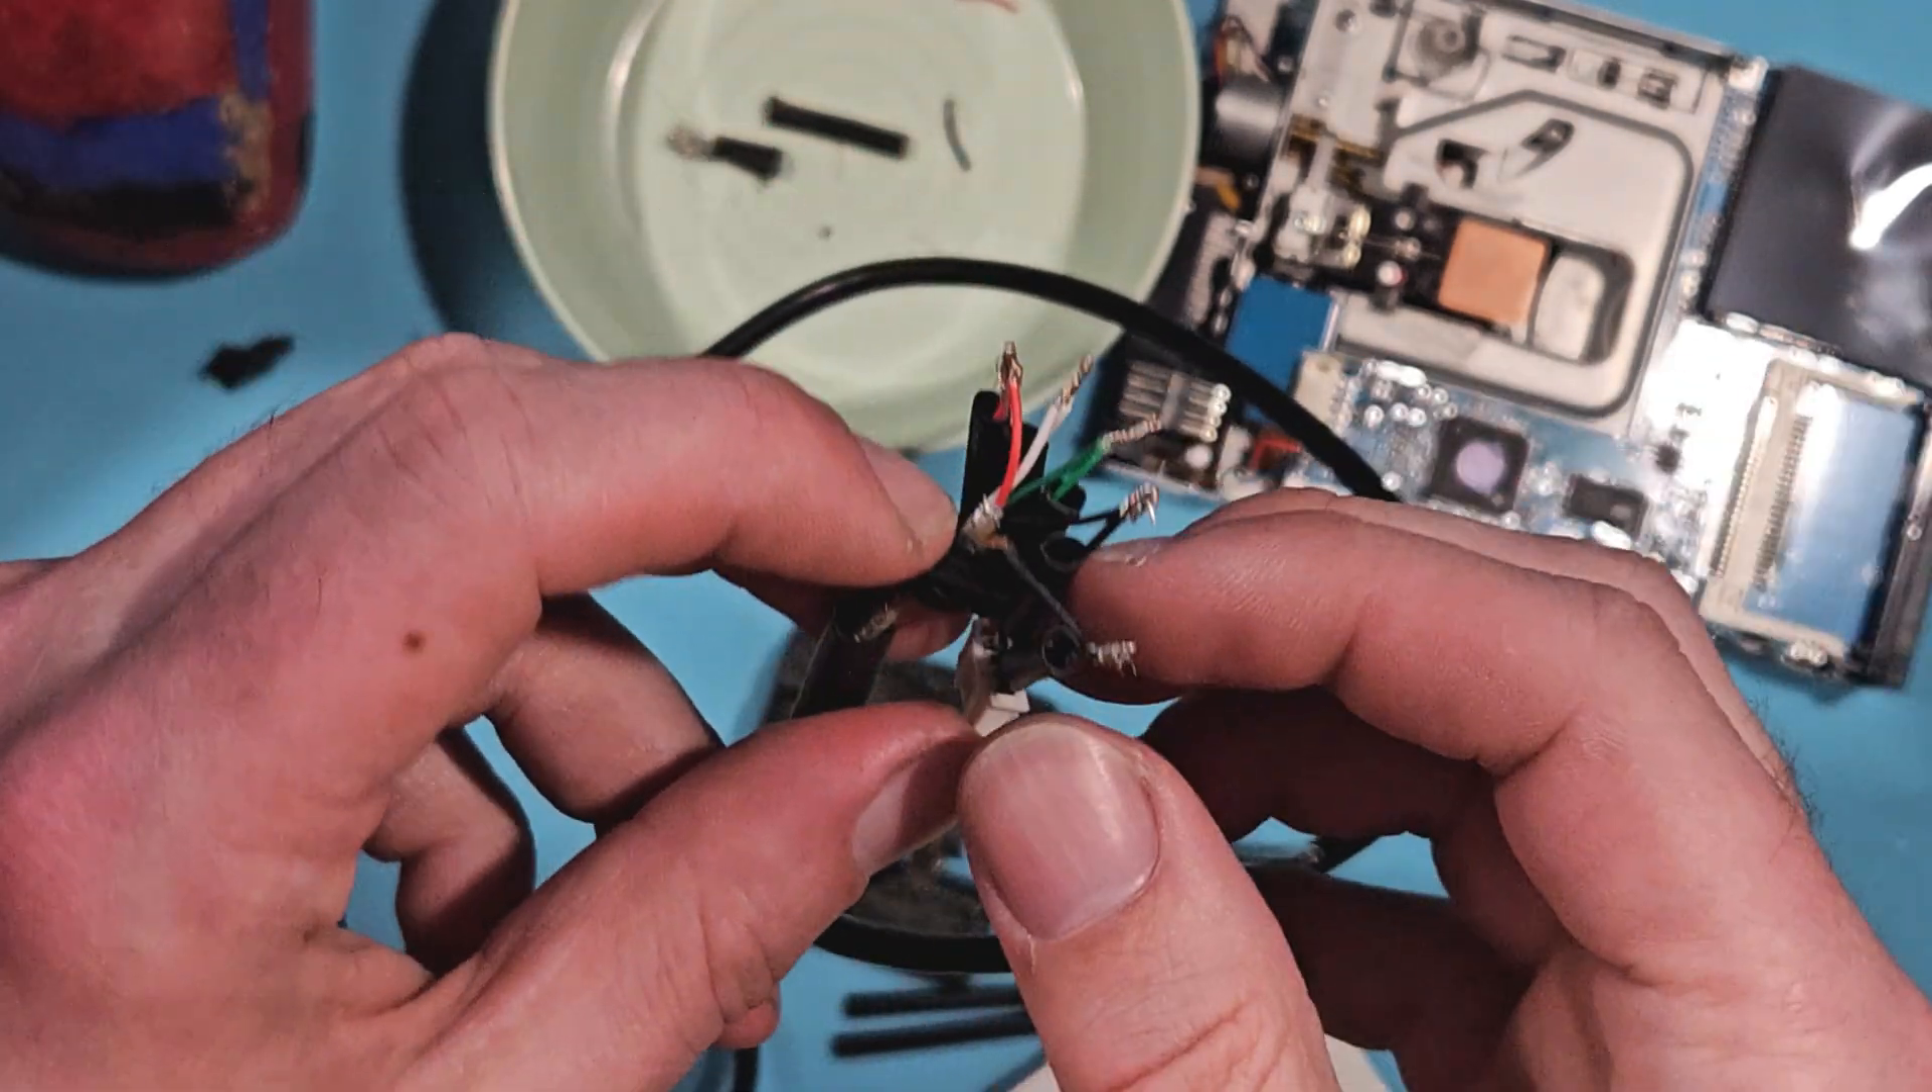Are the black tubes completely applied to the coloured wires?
No.